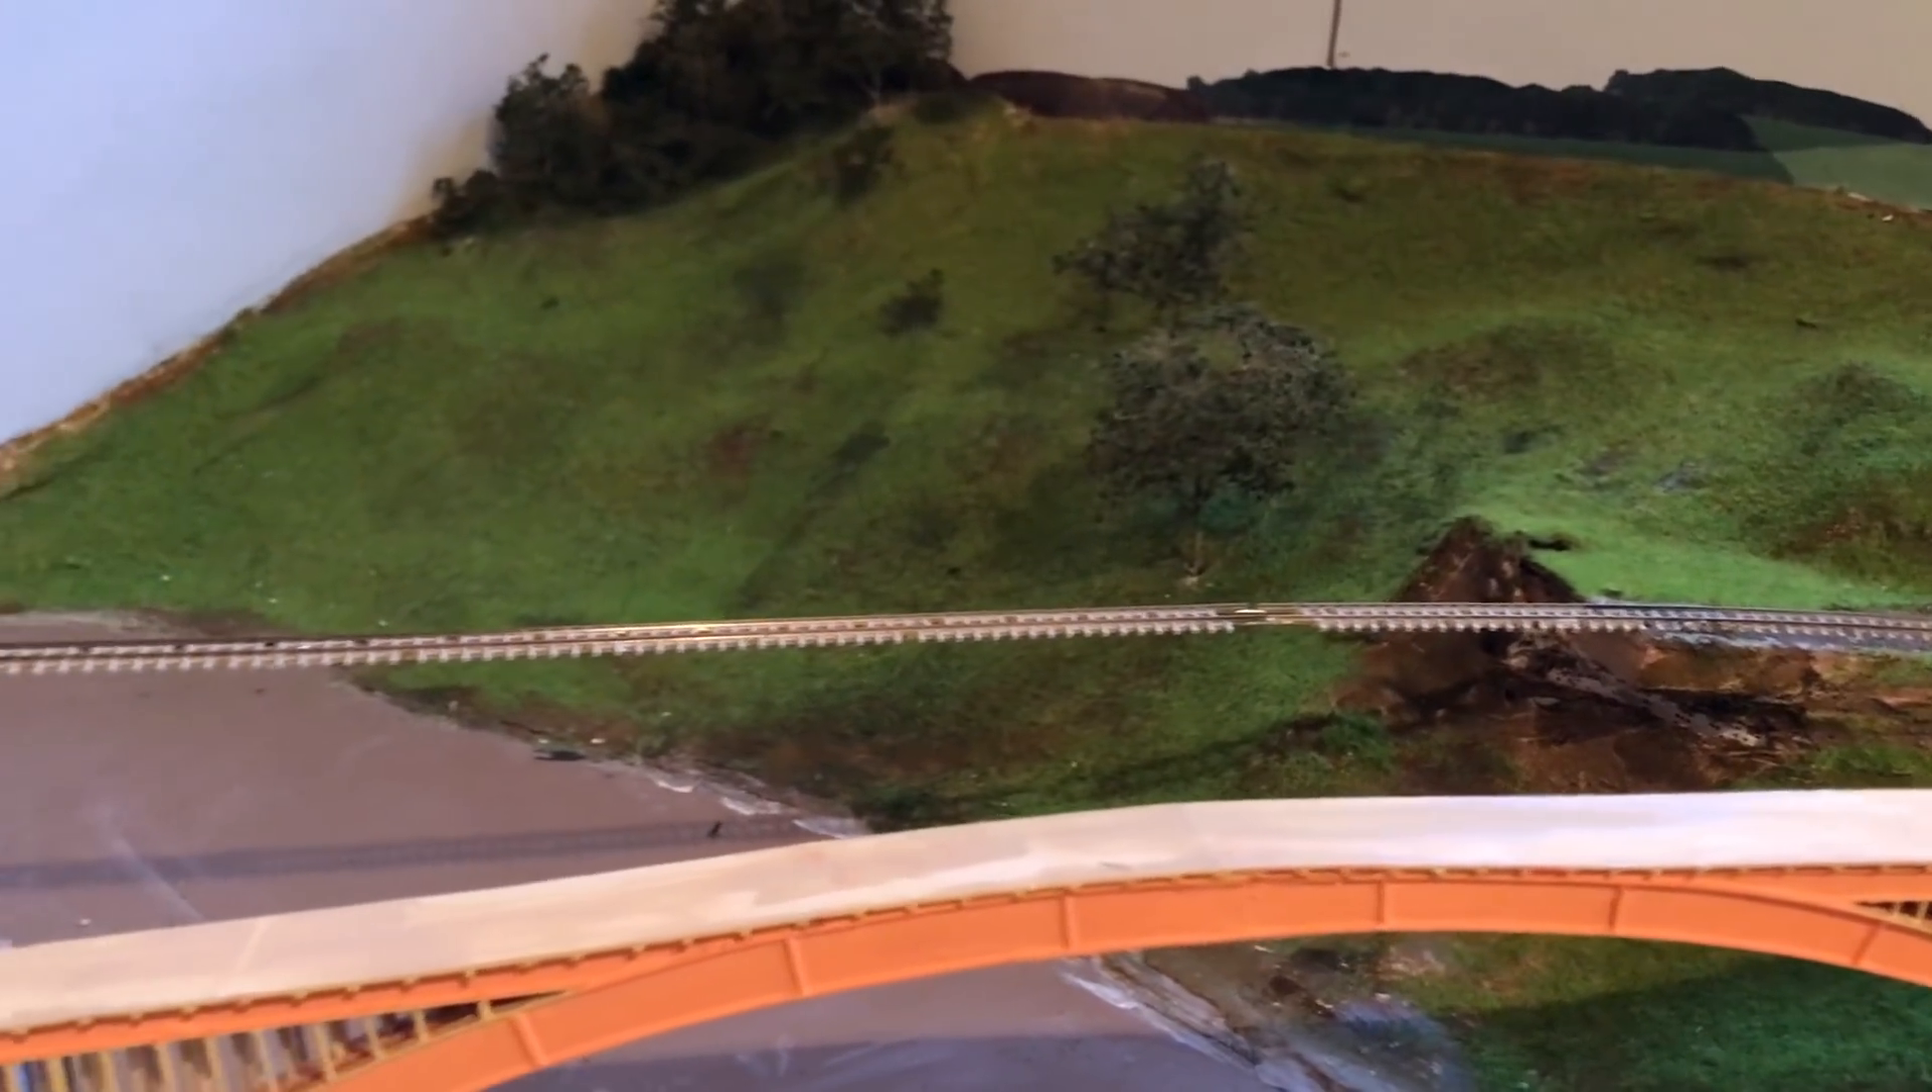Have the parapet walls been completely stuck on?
No.